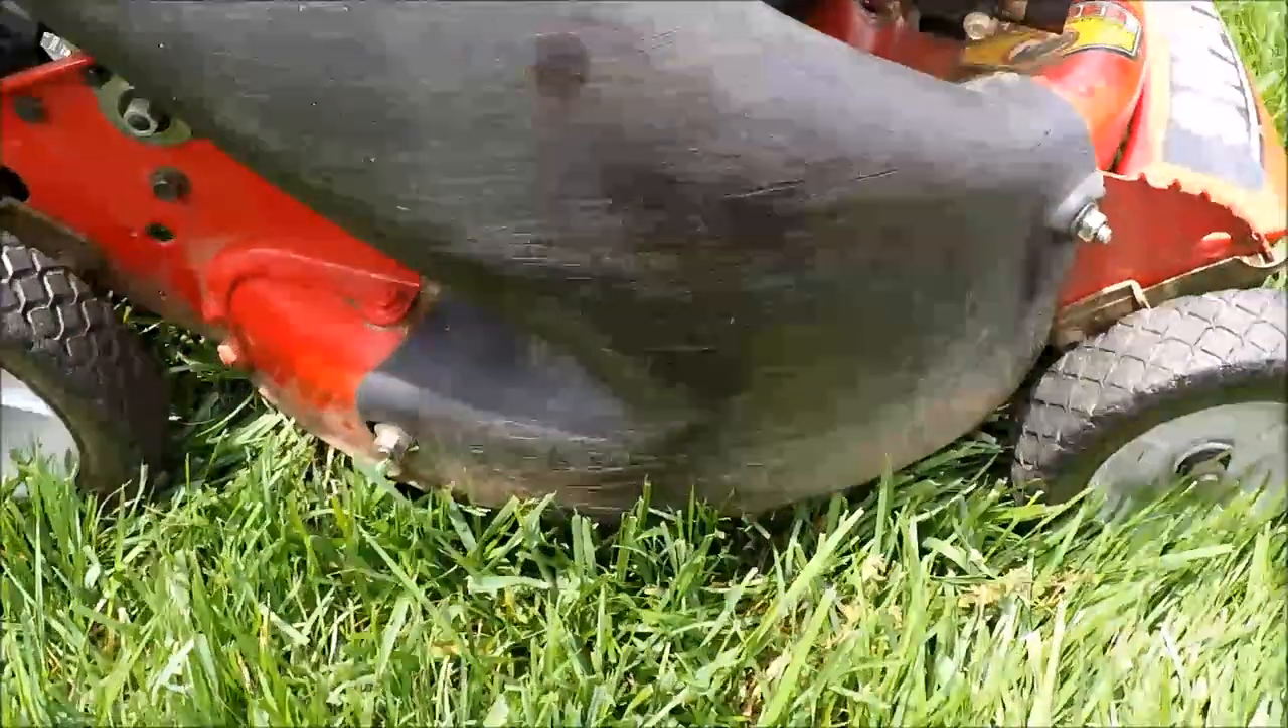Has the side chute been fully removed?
No.